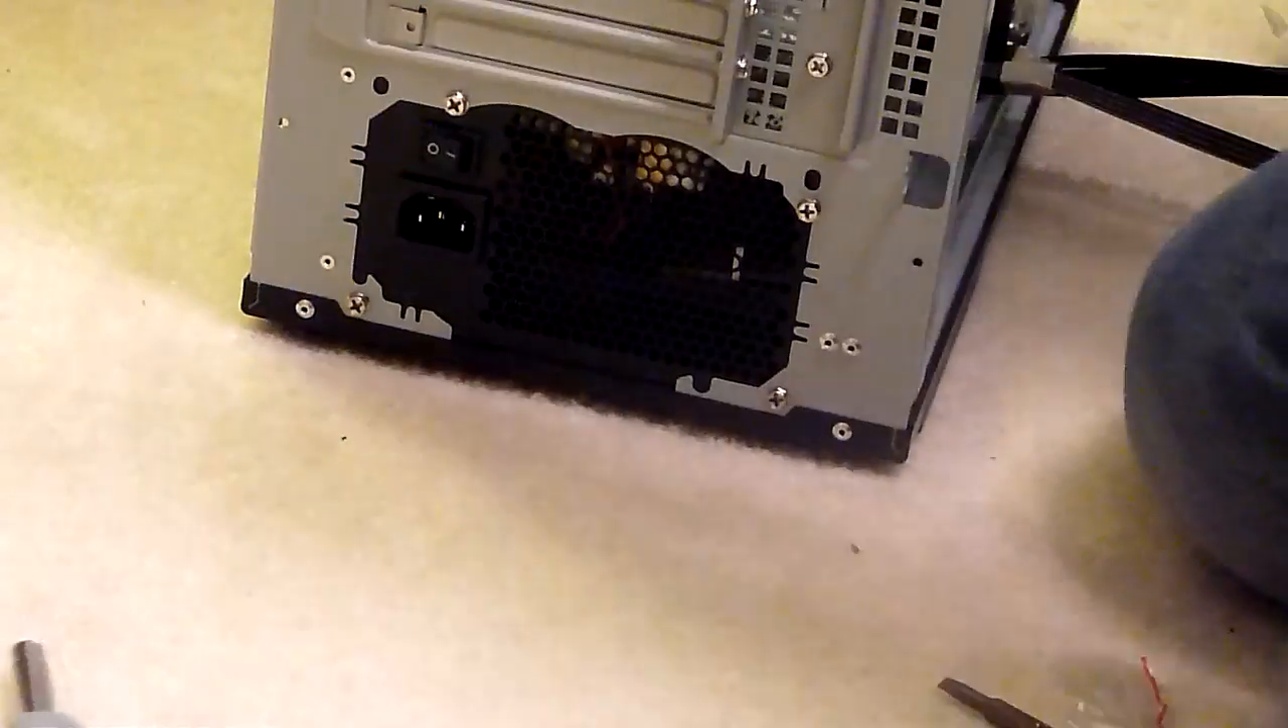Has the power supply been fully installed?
Yes.